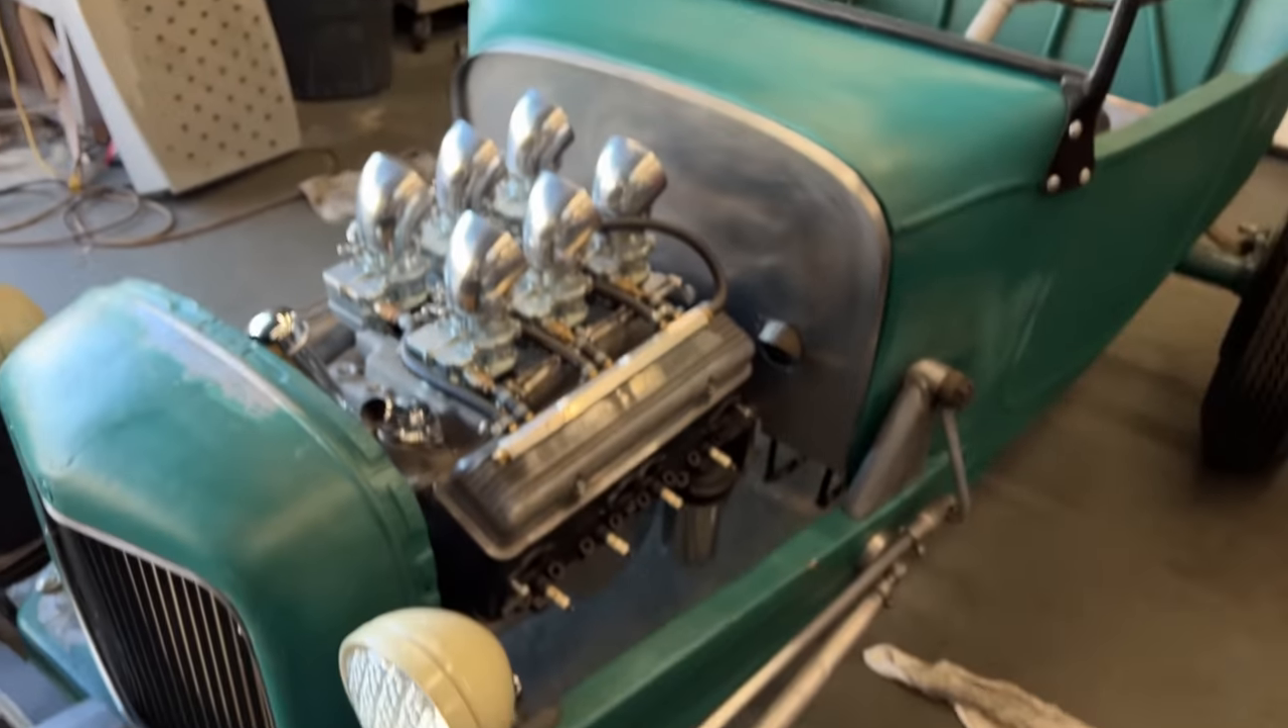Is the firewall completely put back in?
Yes.